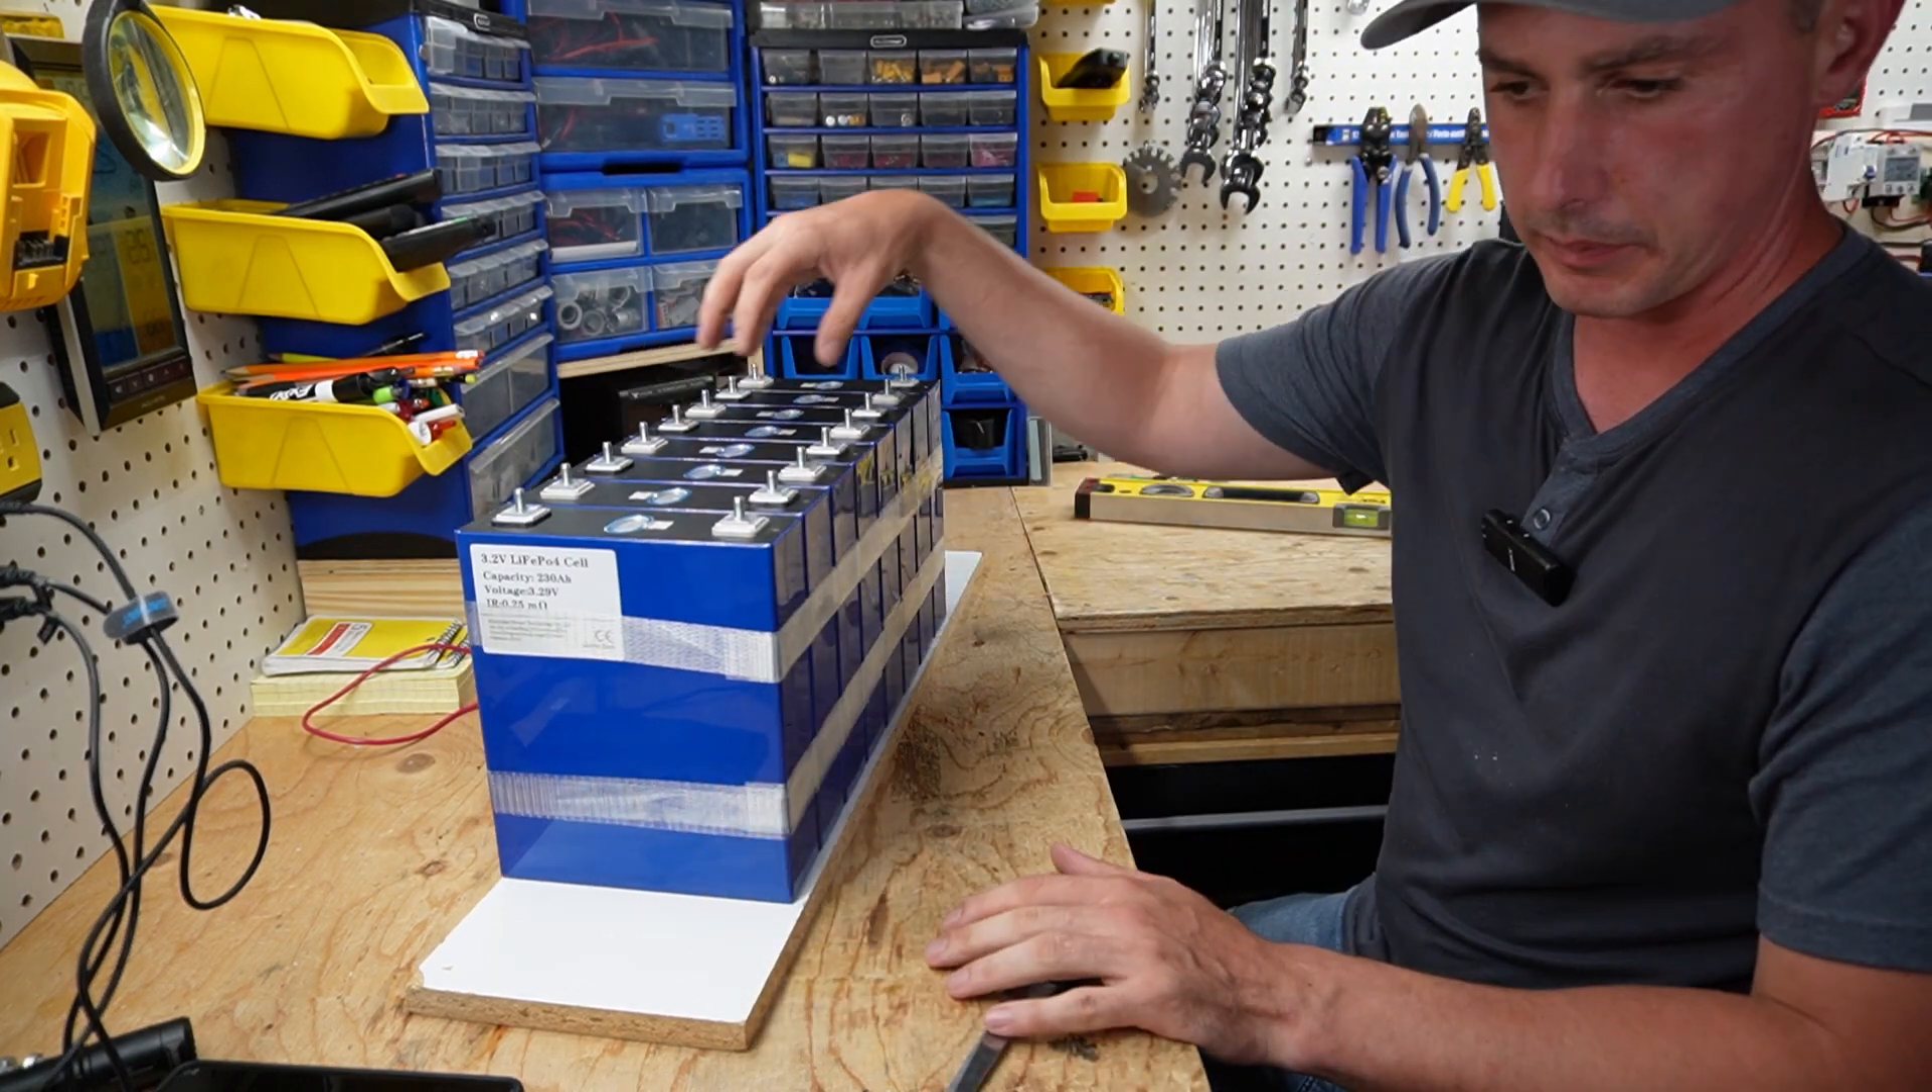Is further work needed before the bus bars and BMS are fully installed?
Yes.